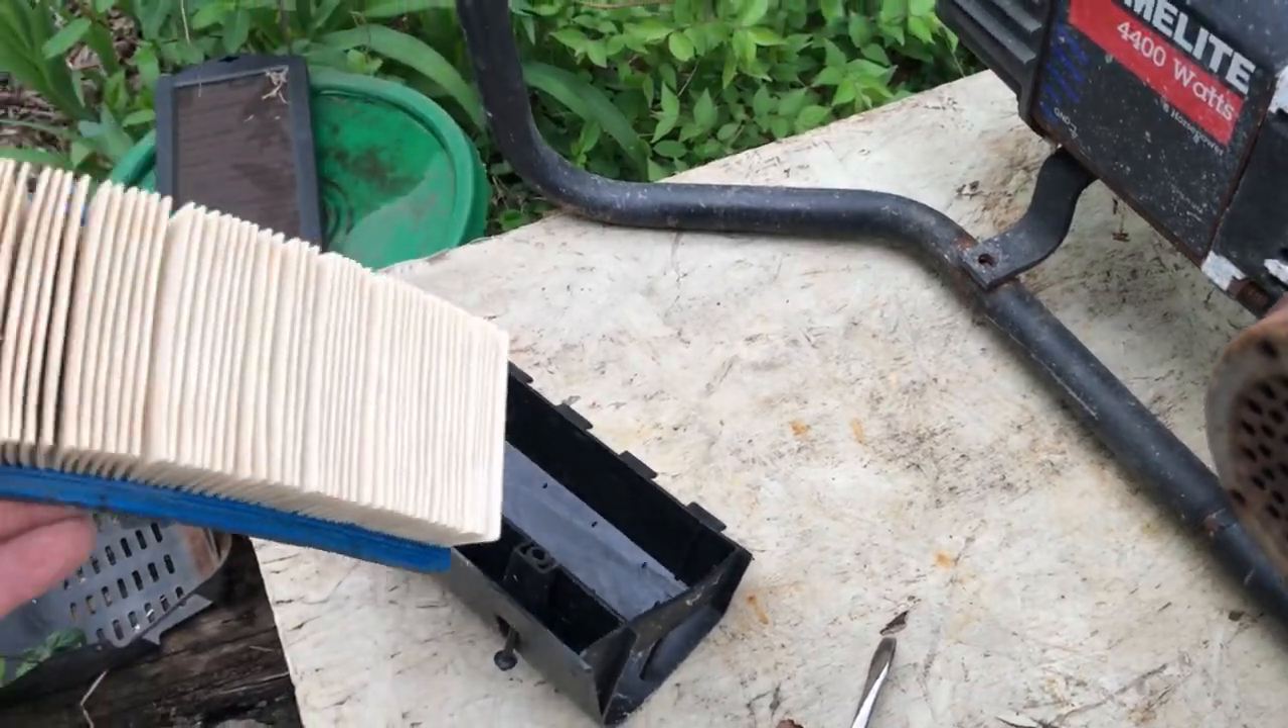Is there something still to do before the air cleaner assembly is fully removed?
No.